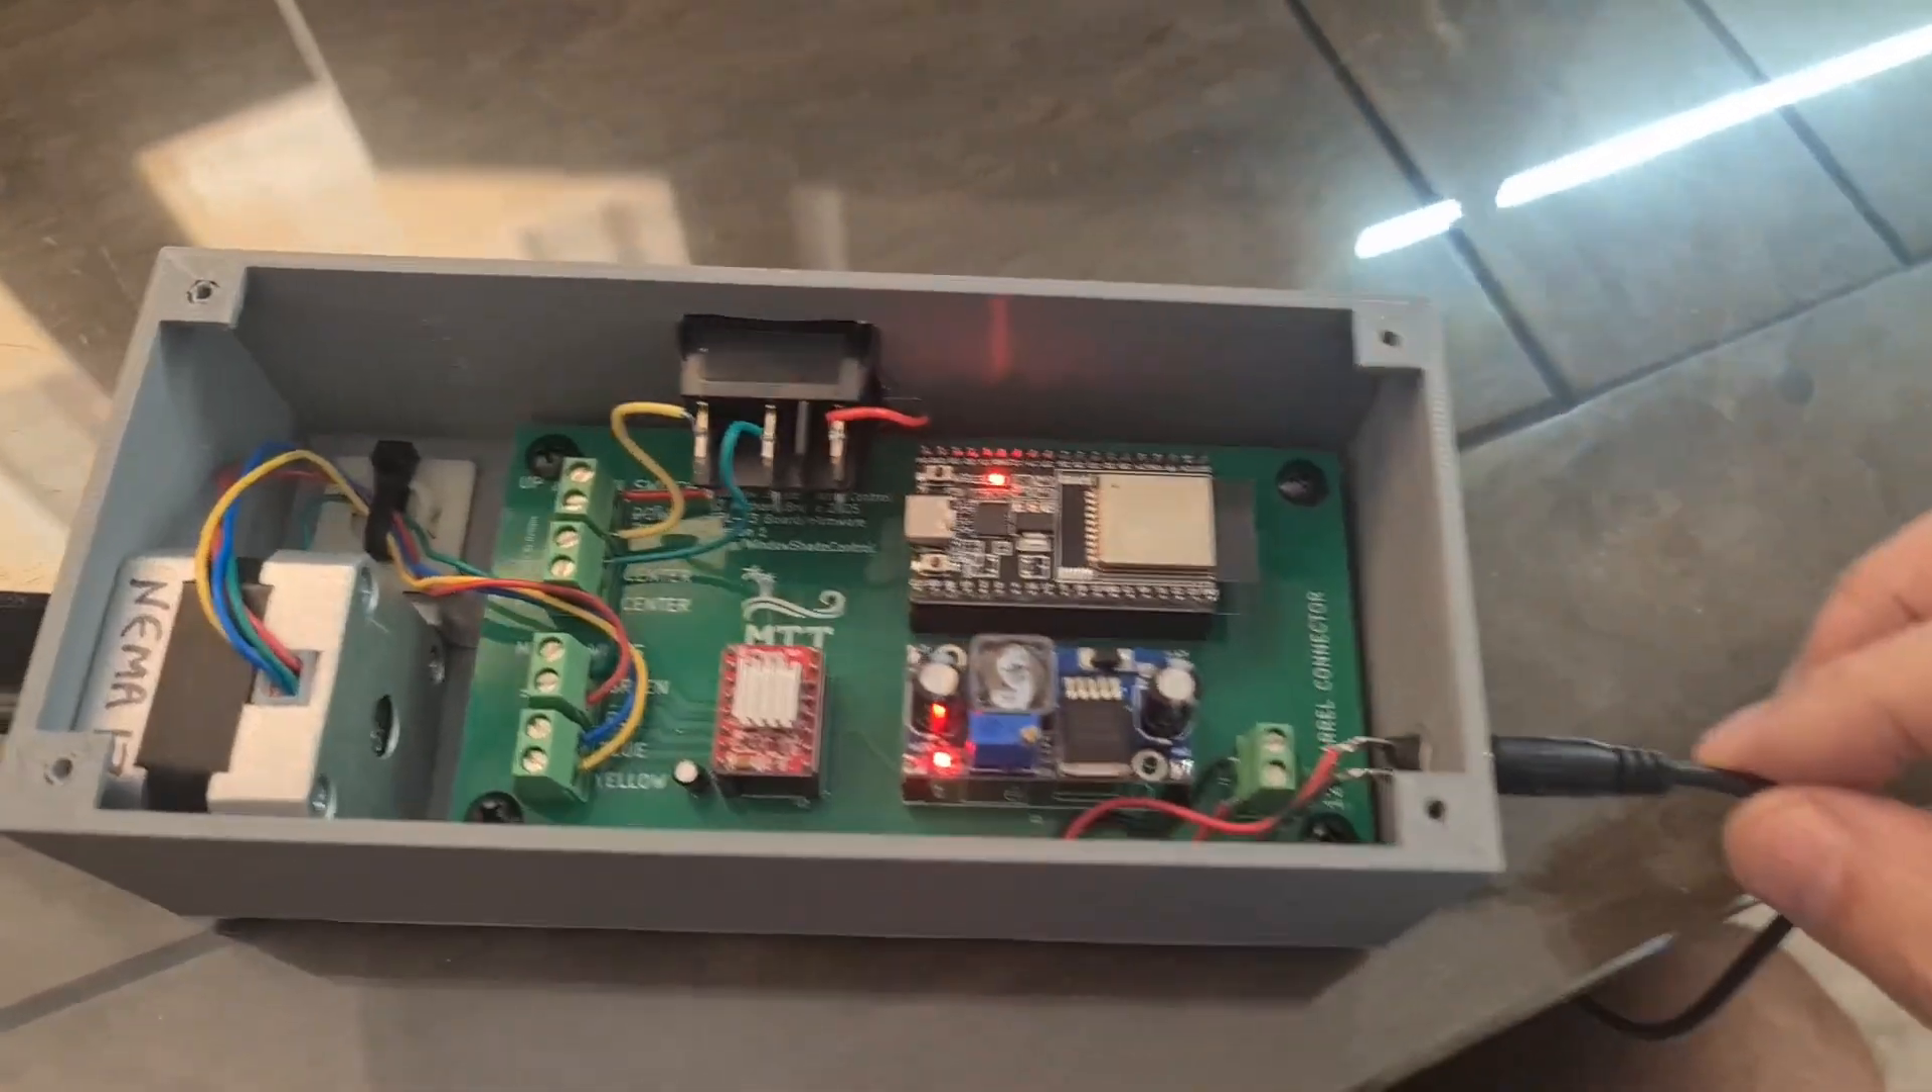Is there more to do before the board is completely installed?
No.